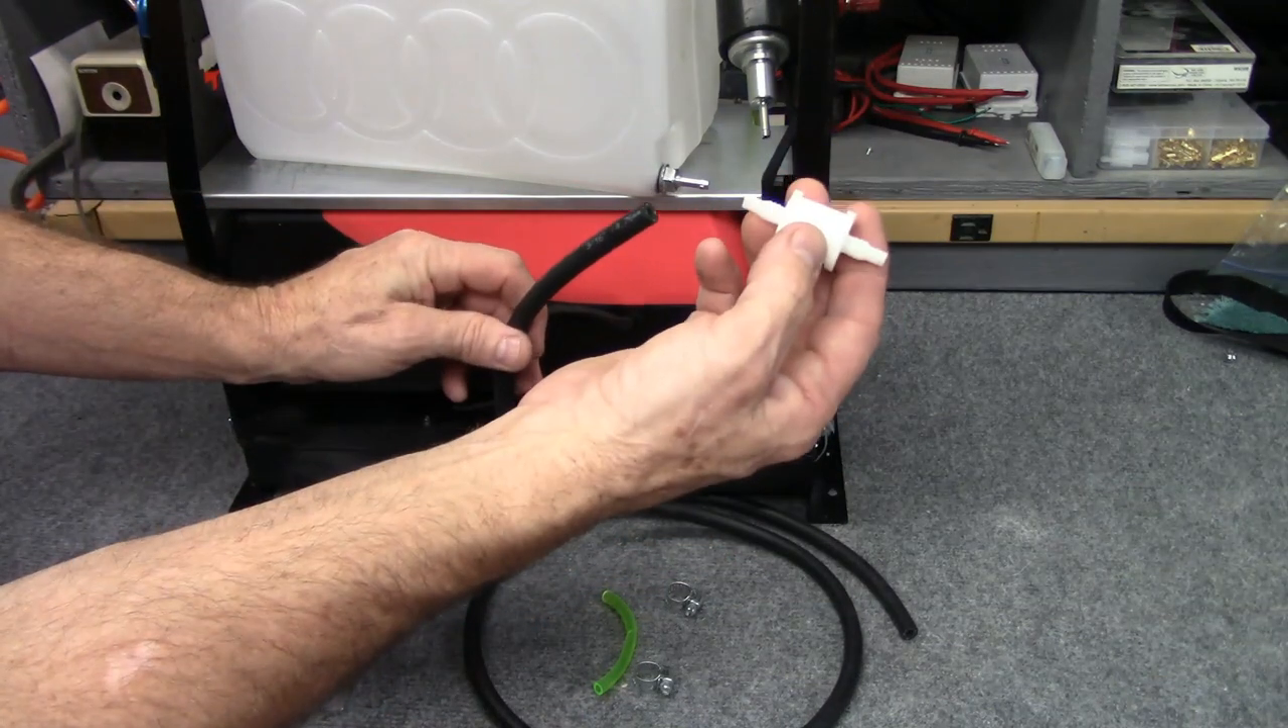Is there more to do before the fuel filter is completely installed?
Yes.